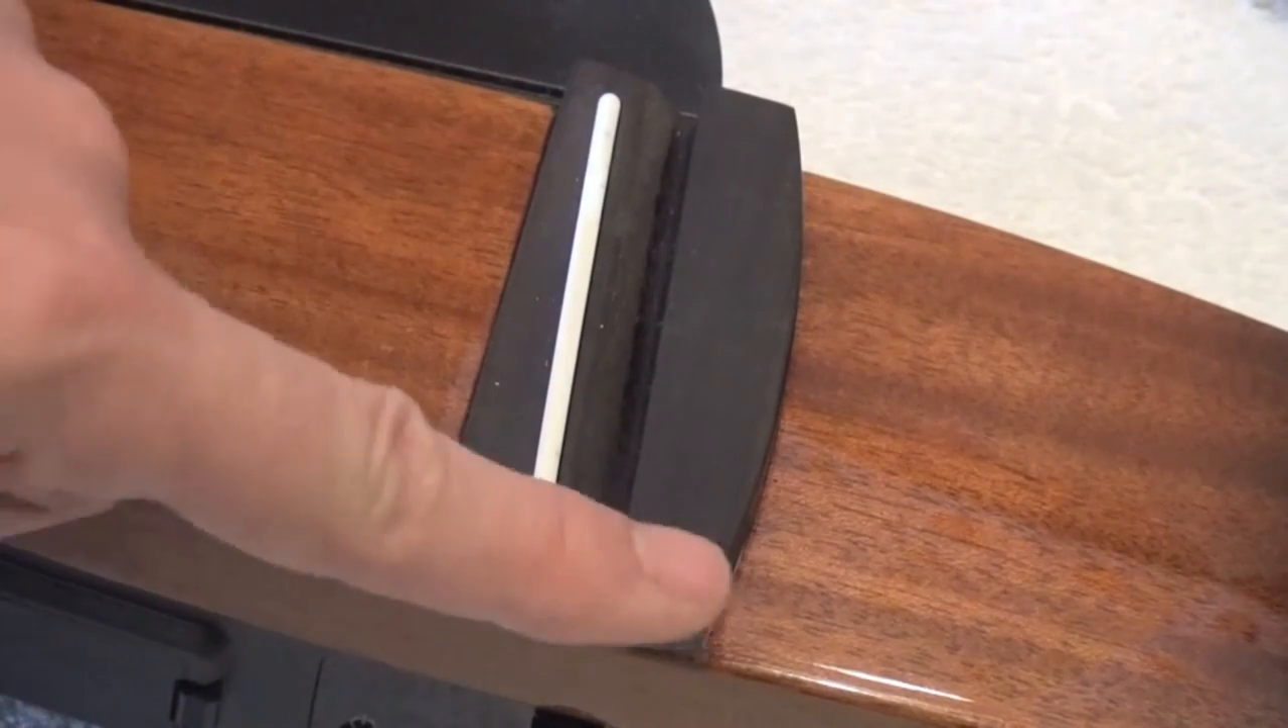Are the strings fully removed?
Yes.